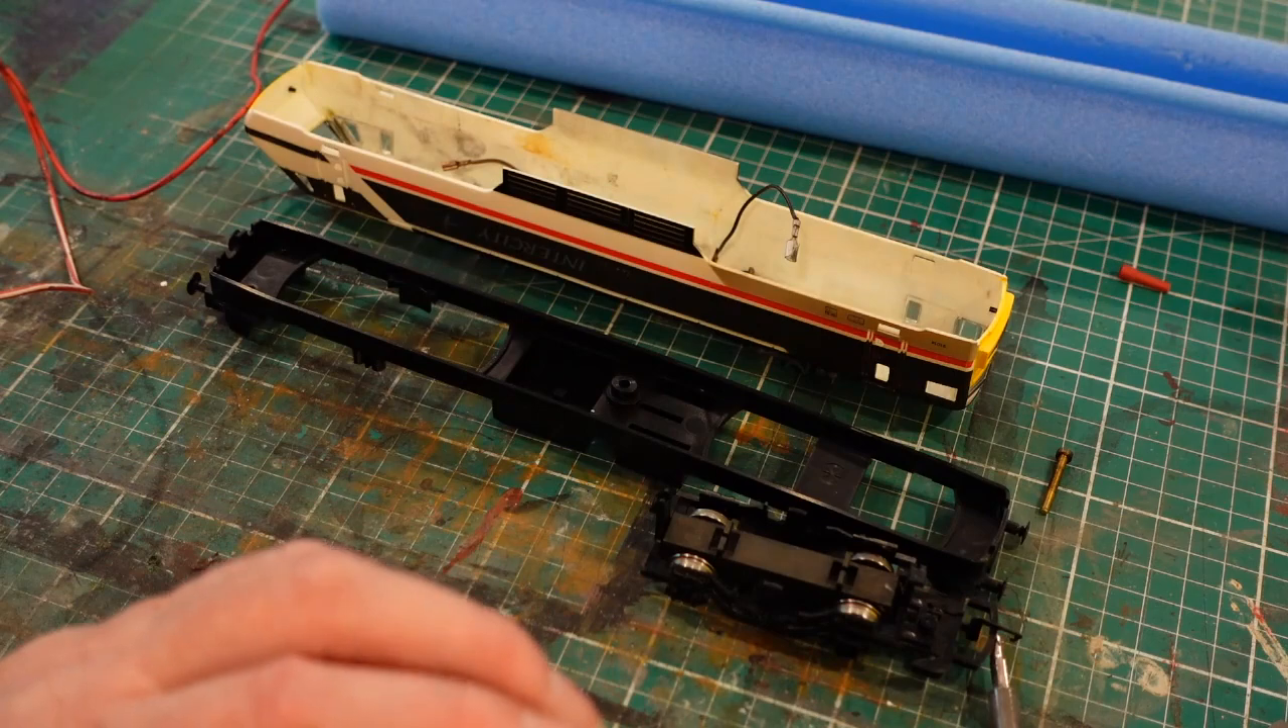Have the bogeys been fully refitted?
No.